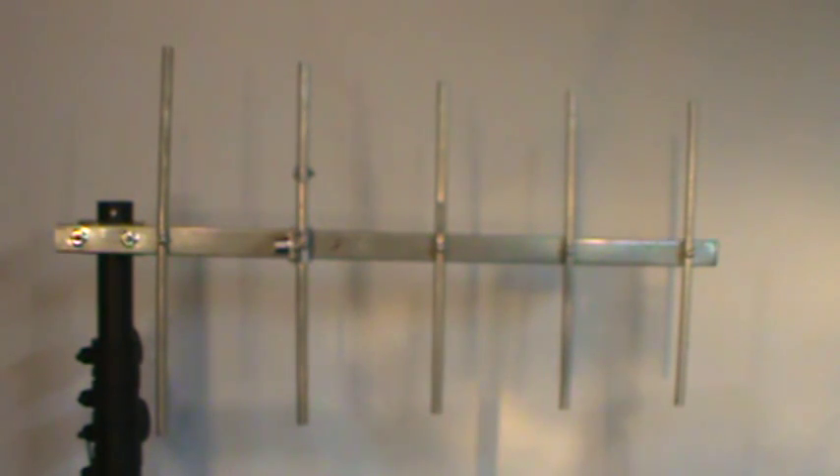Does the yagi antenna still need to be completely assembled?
No.